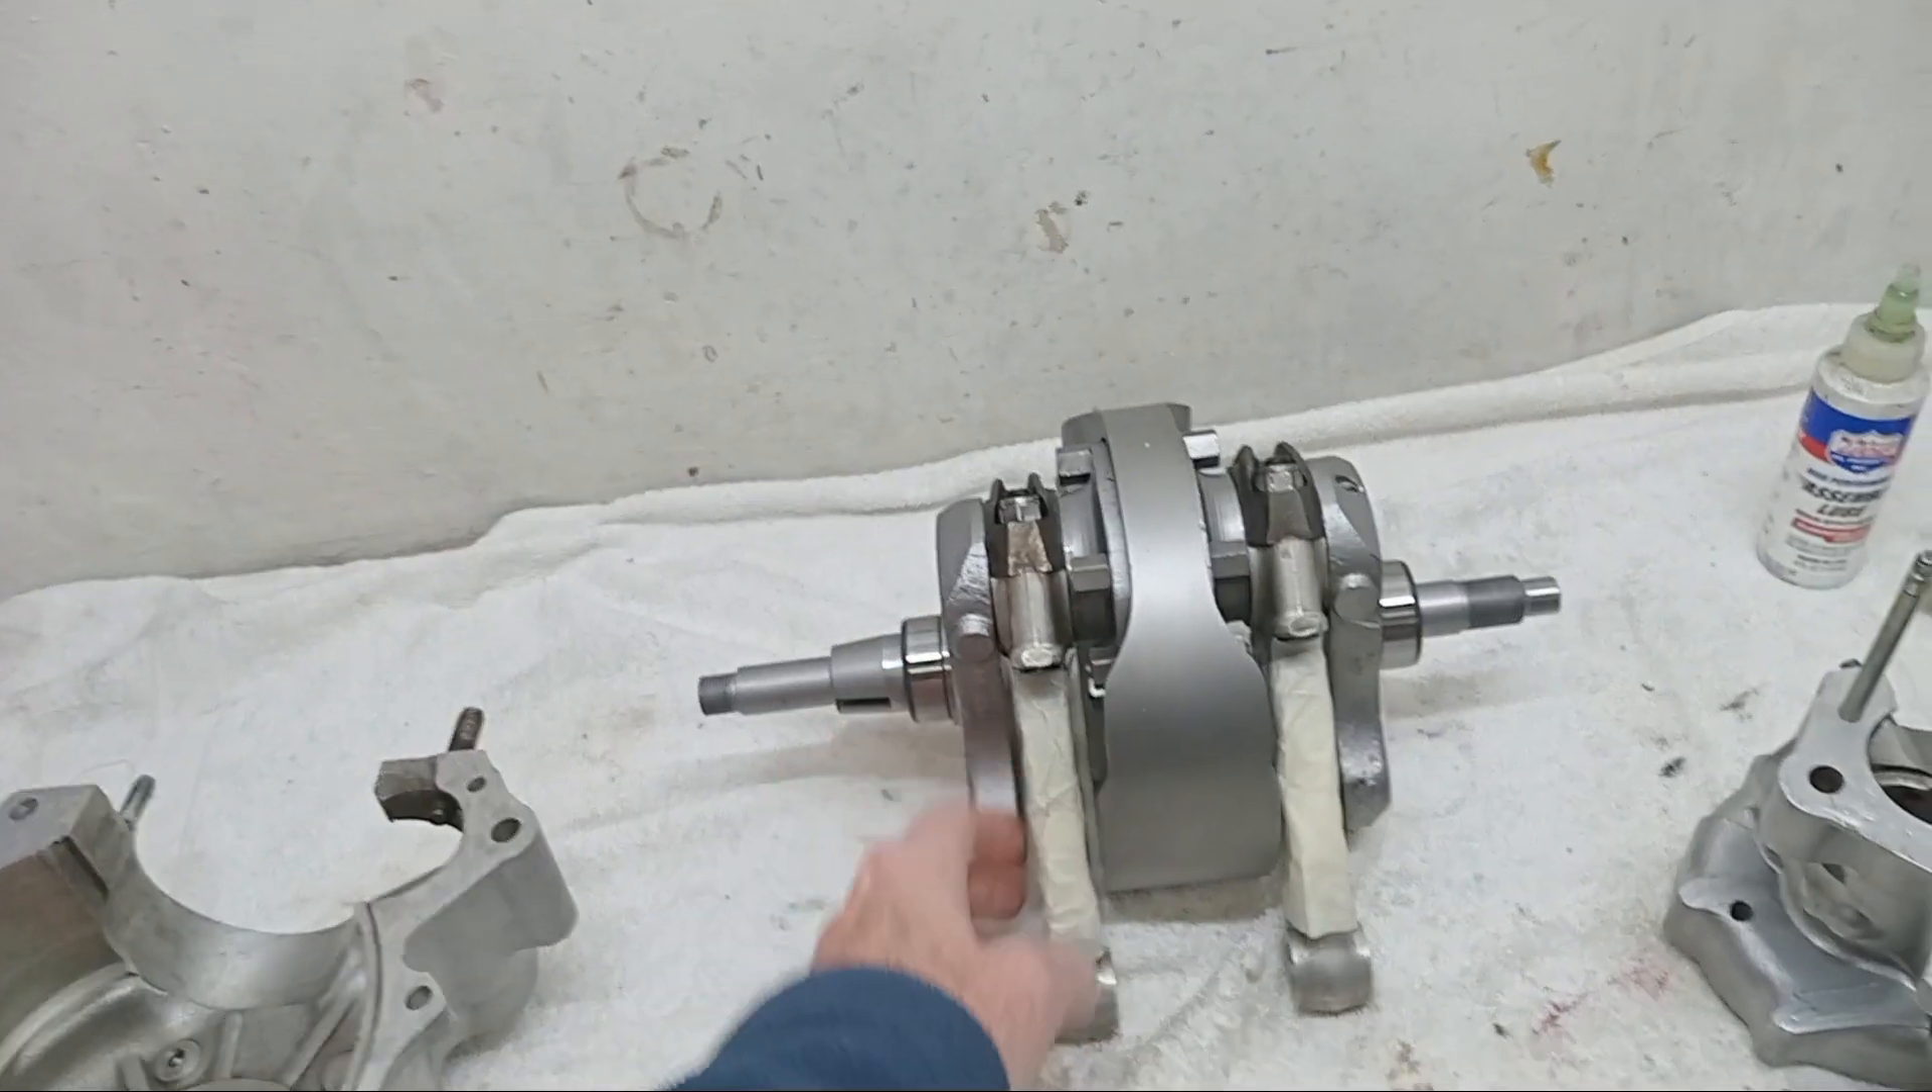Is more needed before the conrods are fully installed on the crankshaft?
No.